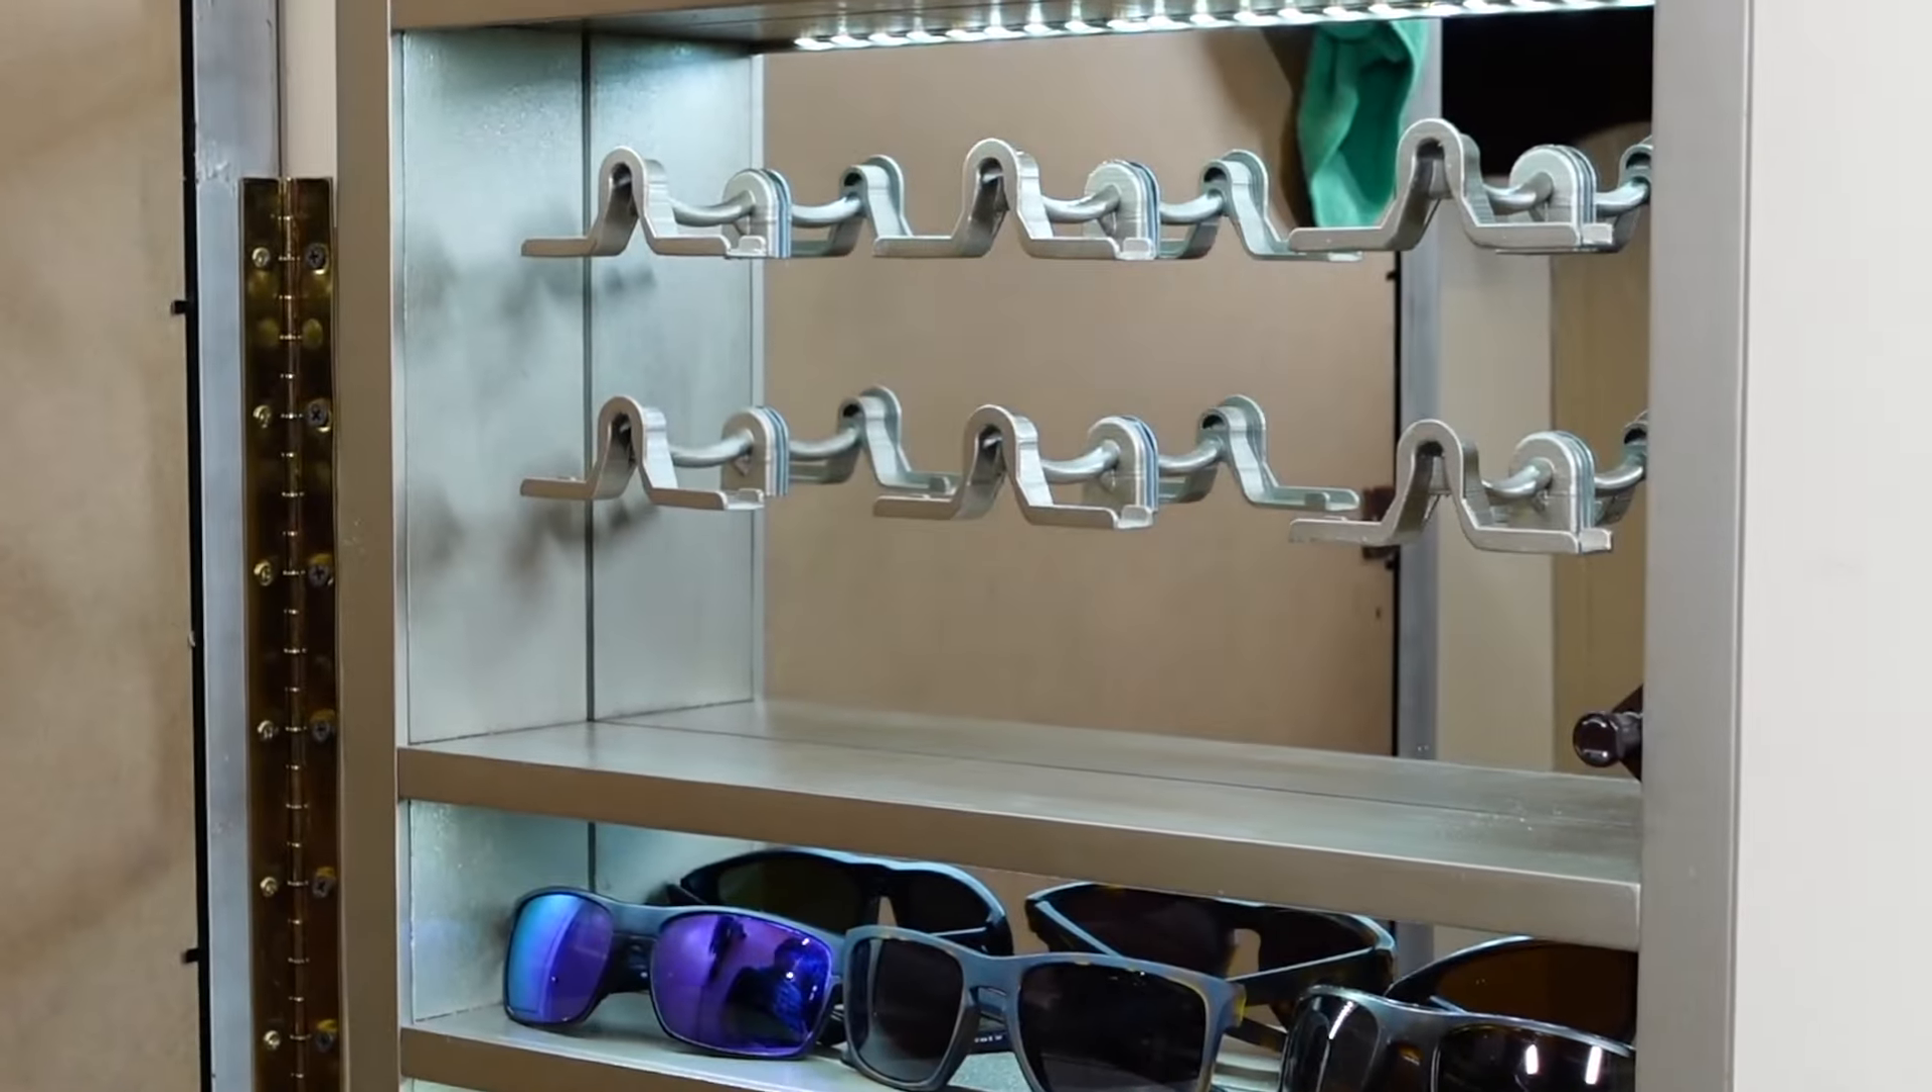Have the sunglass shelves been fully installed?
Yes.